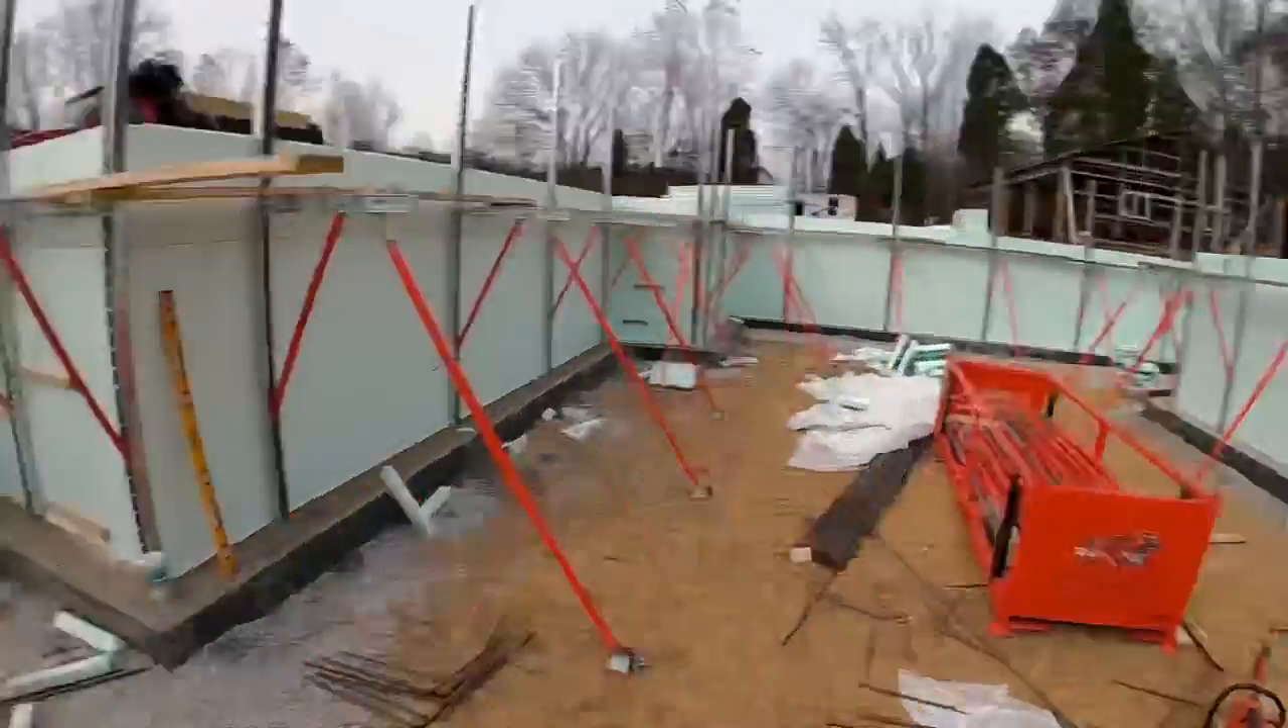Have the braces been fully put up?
Yes.